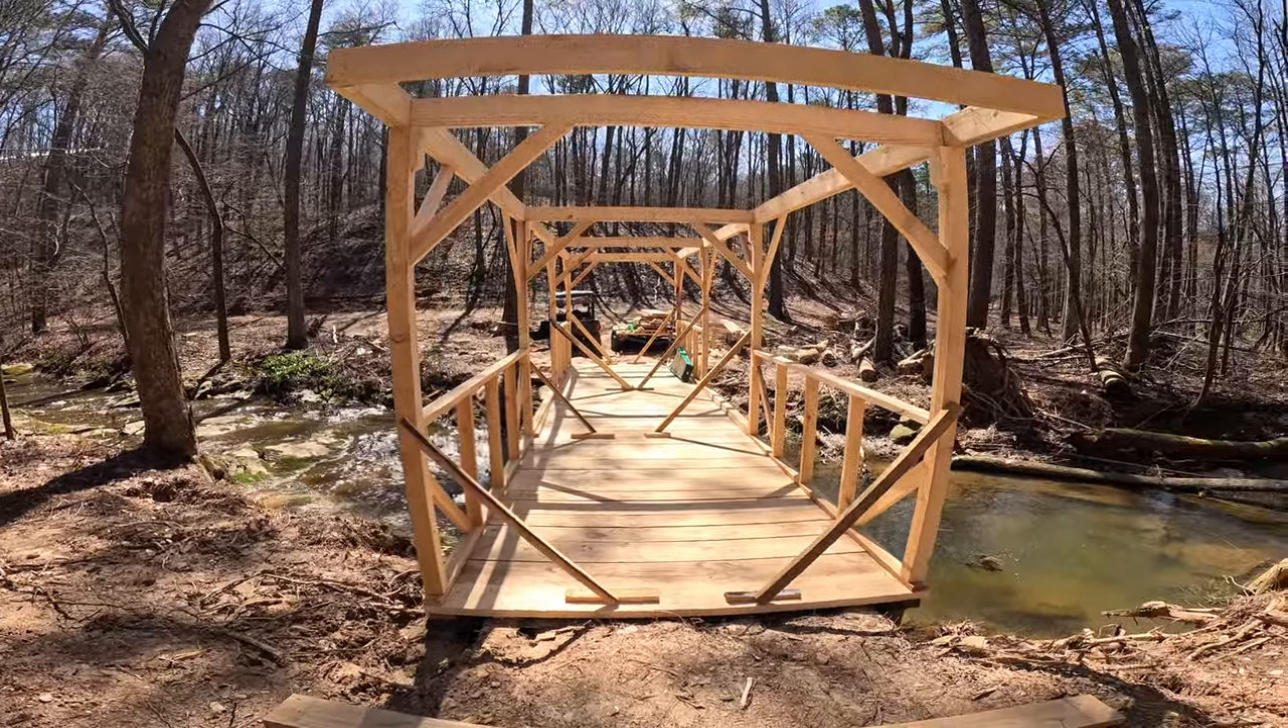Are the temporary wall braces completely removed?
No.